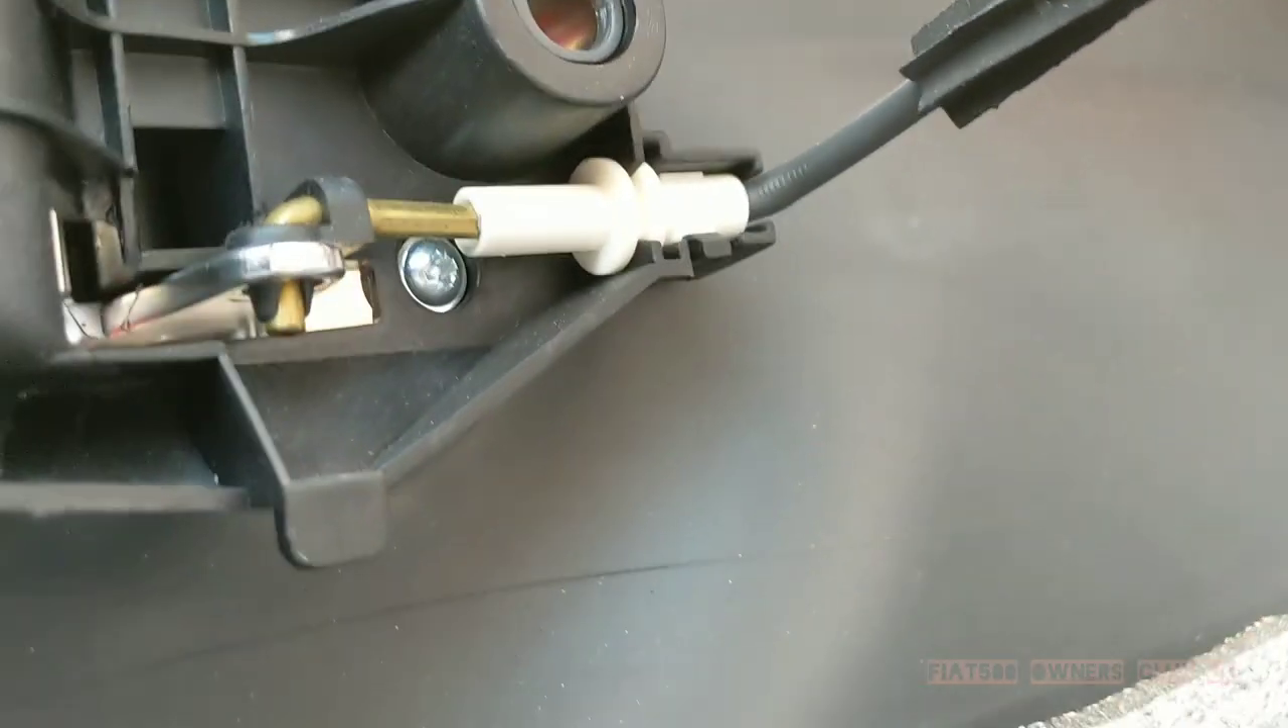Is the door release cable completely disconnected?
No.